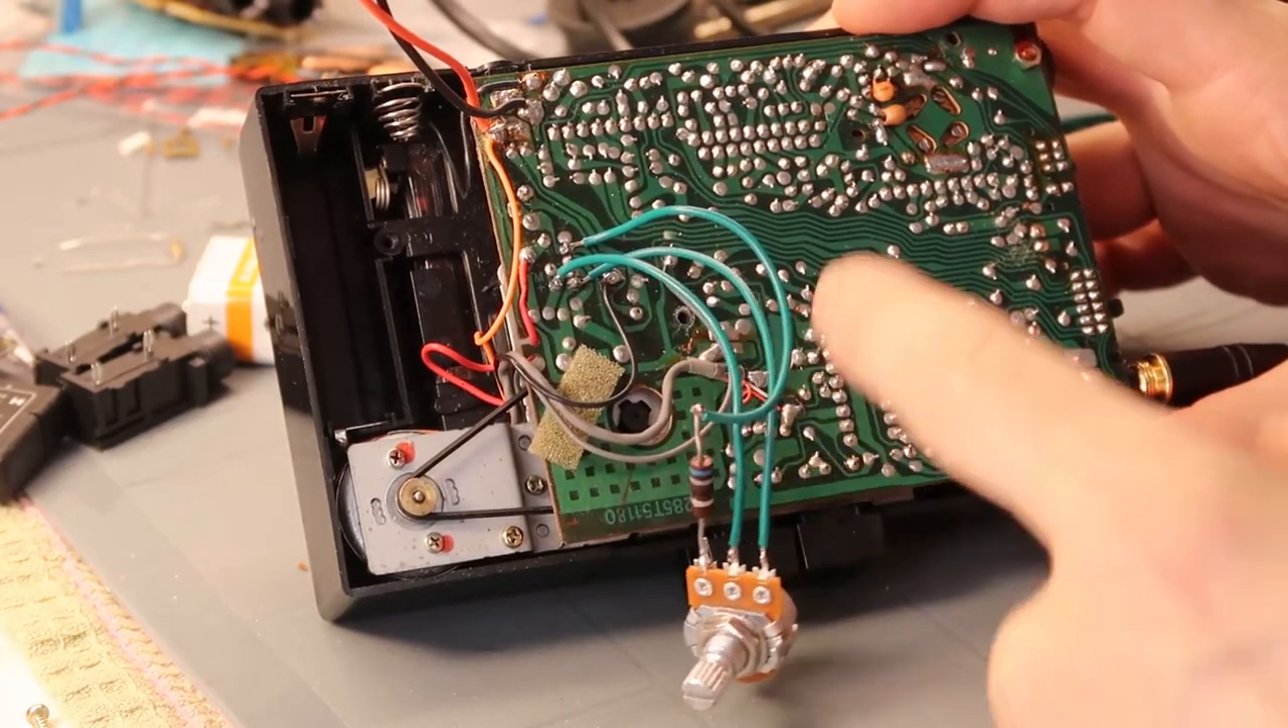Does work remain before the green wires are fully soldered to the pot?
No.